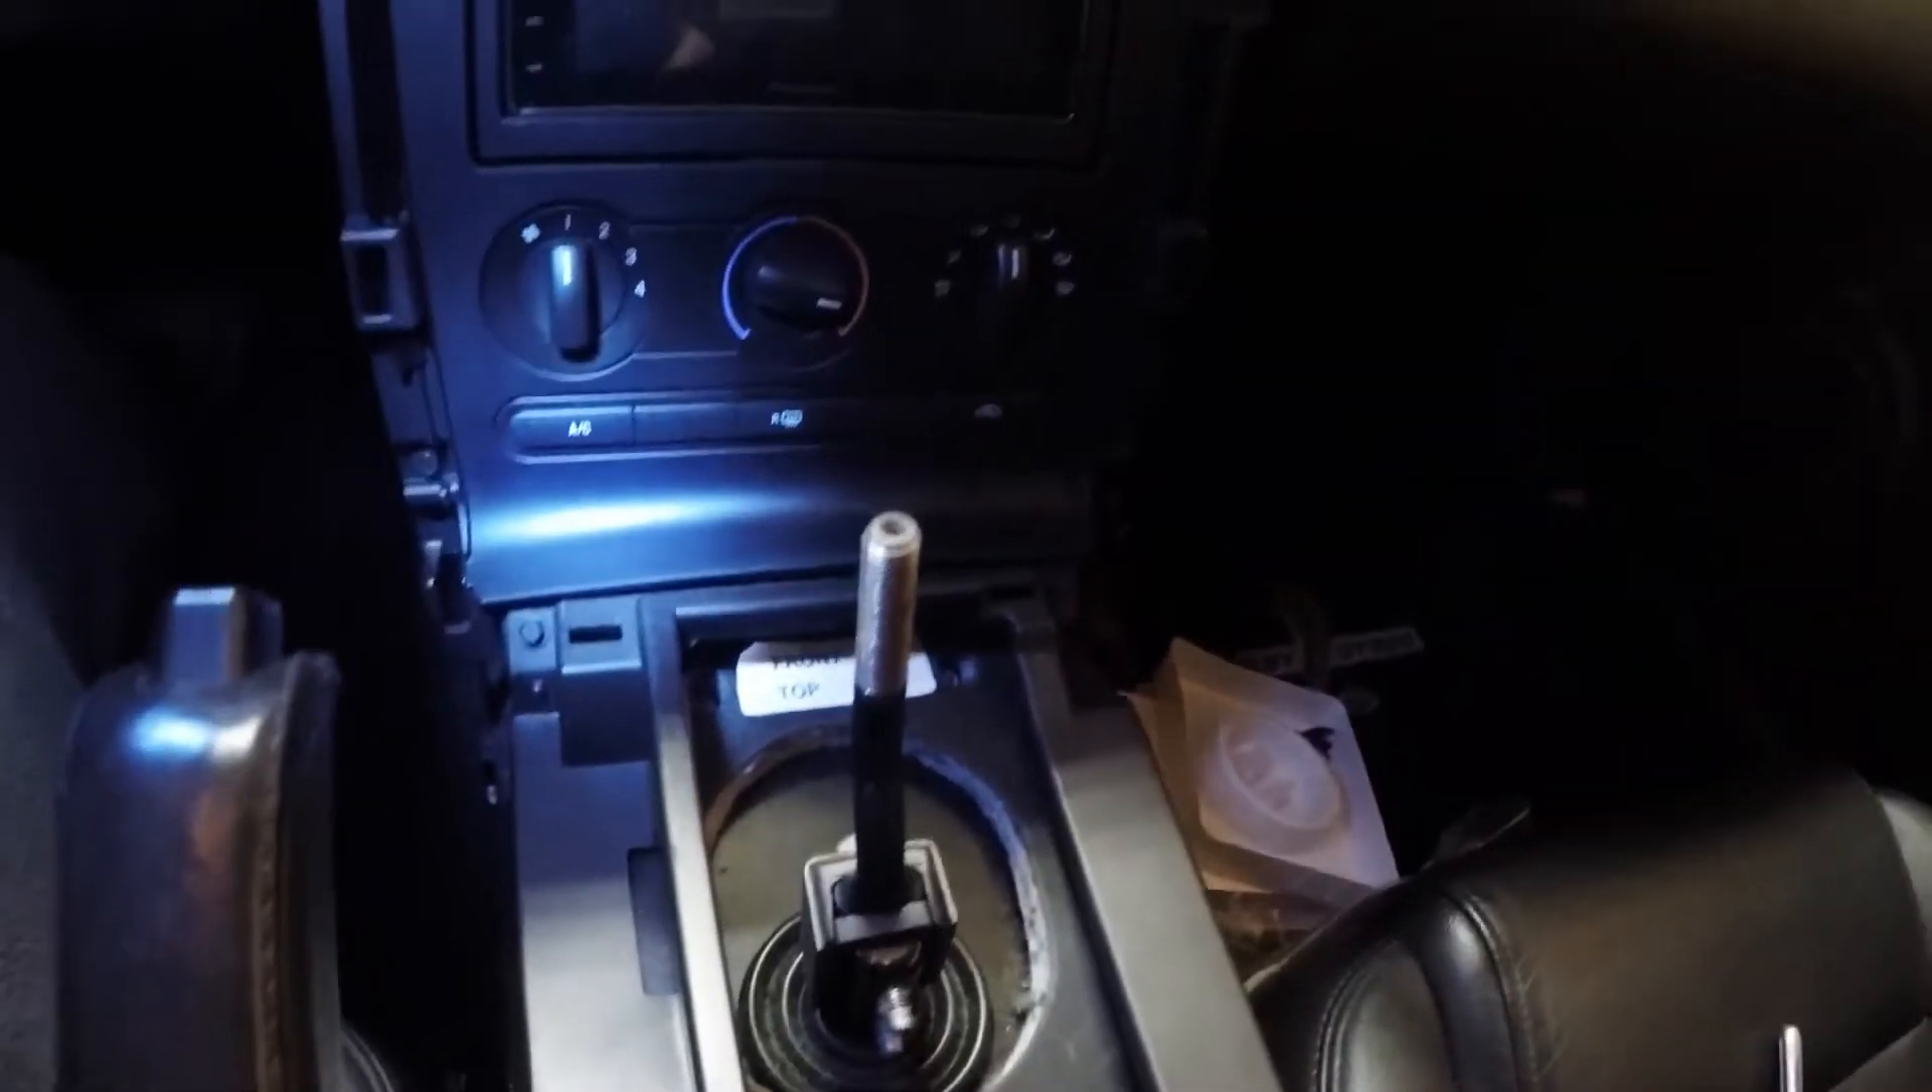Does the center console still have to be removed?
Yes.